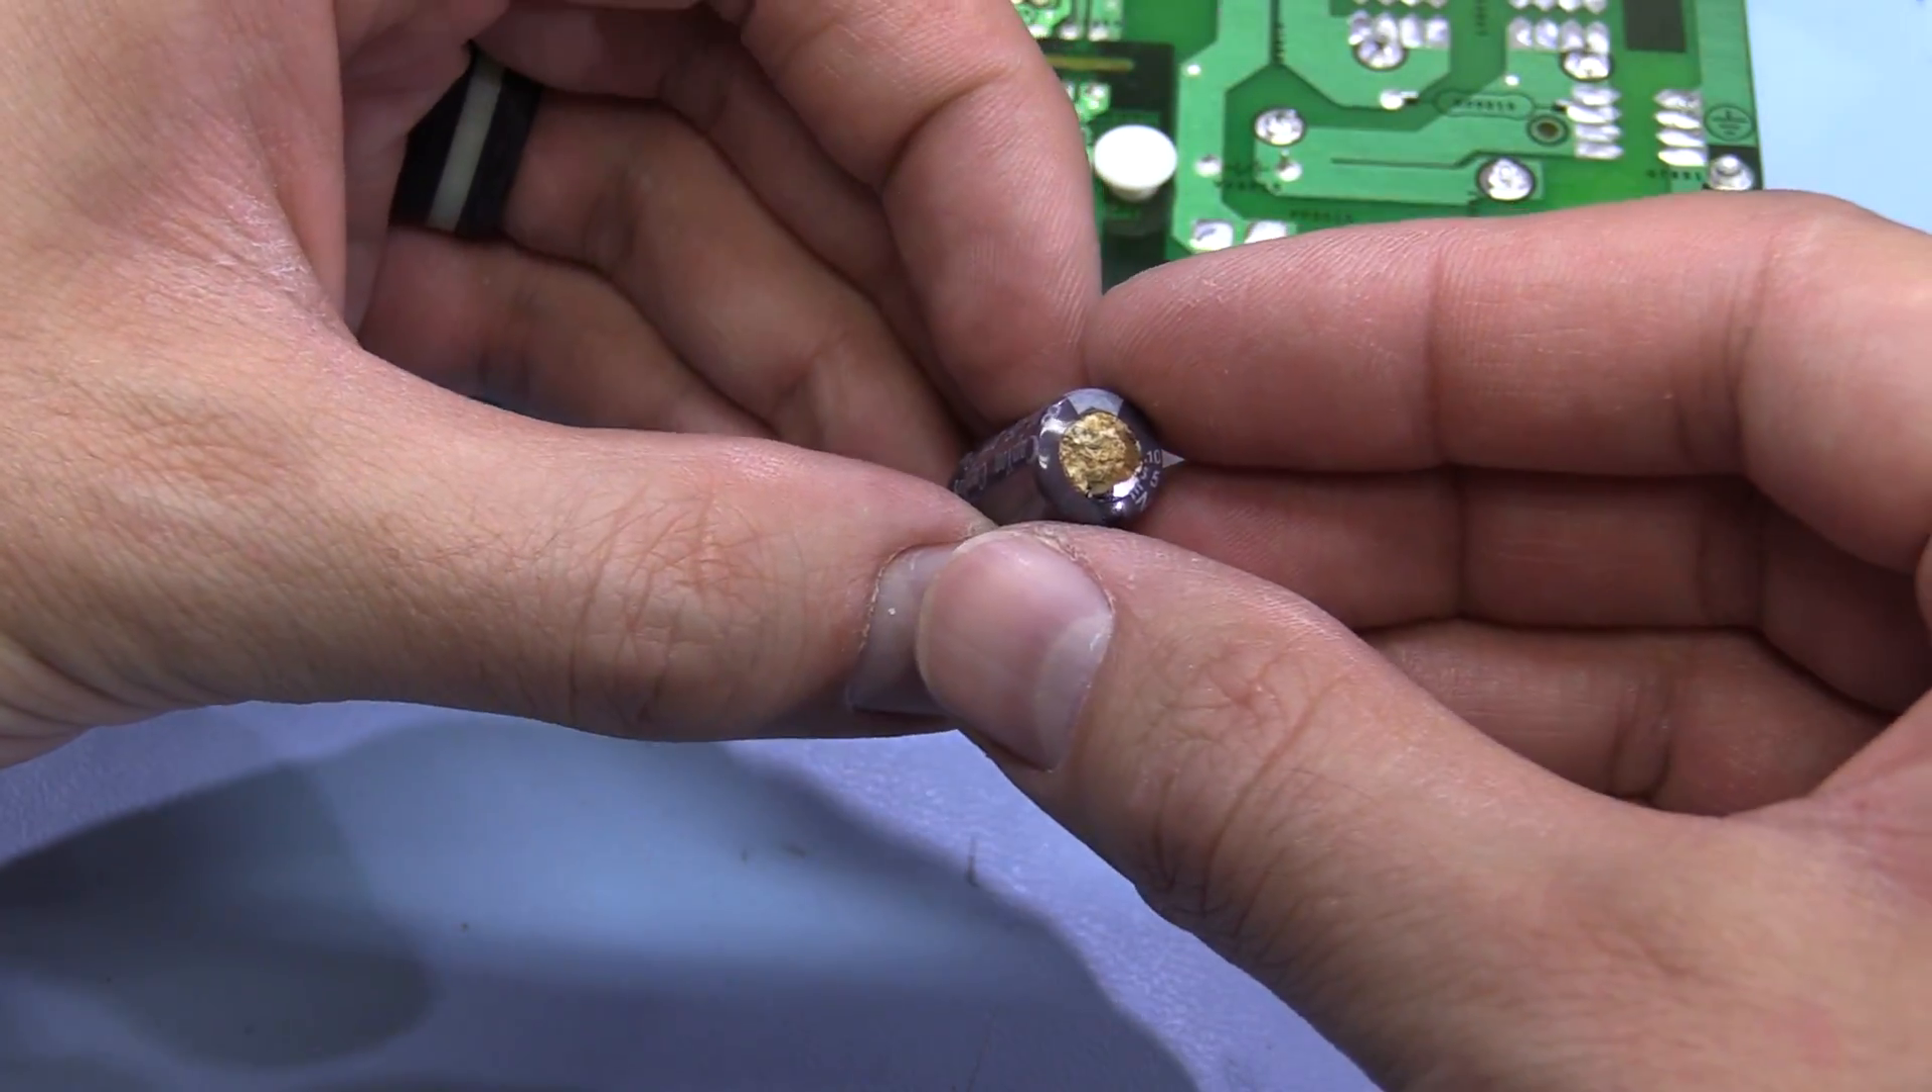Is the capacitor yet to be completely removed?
No.